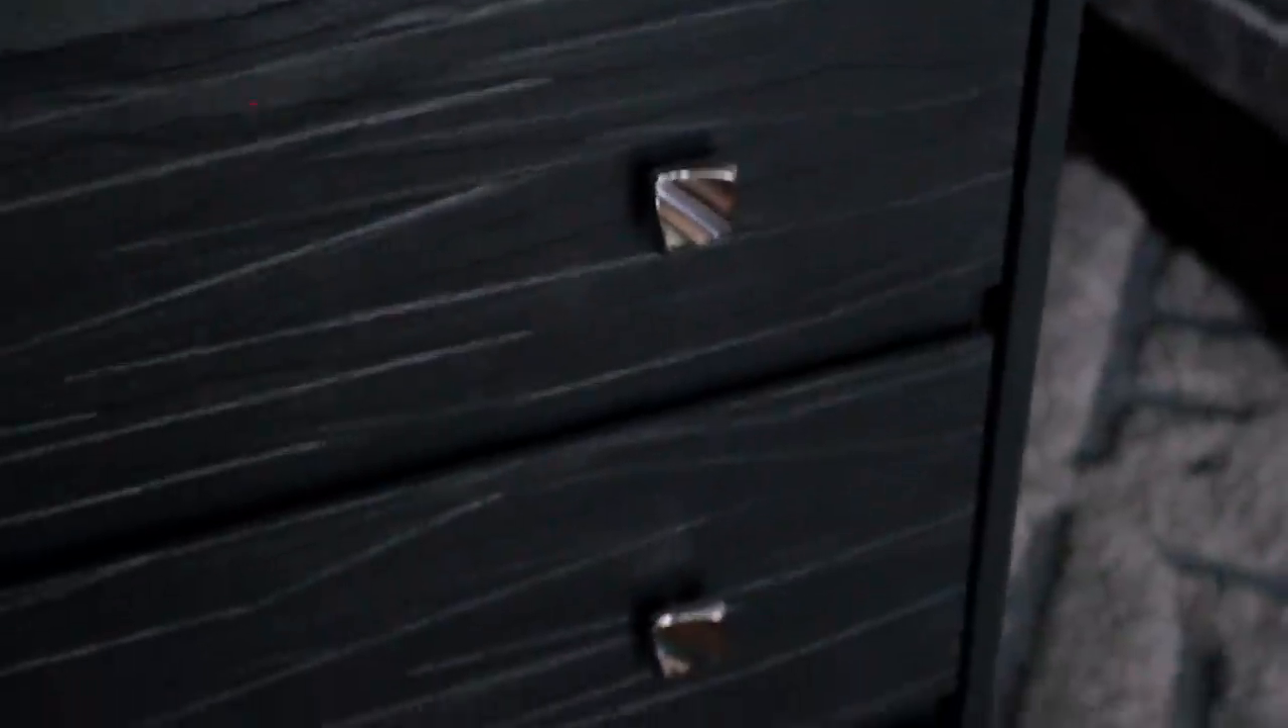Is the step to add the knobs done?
Yes.